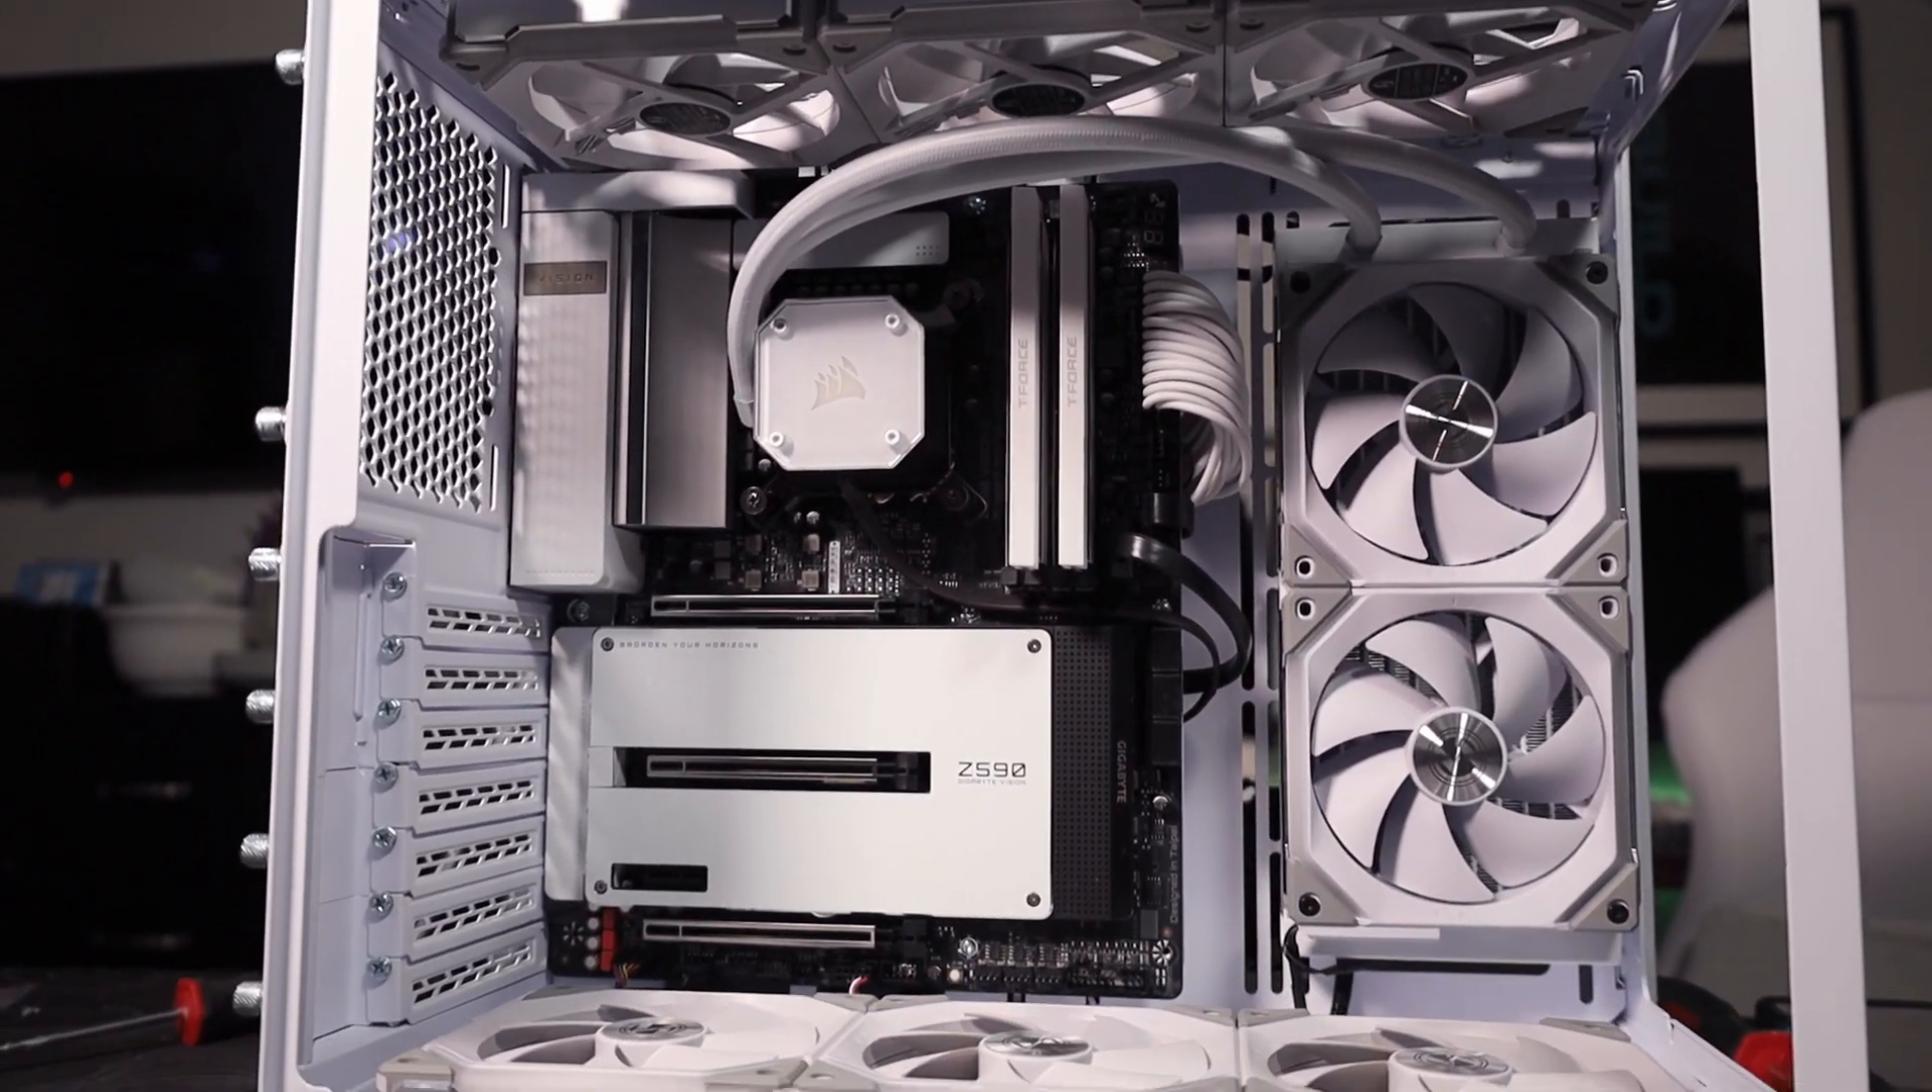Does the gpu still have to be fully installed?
Yes.